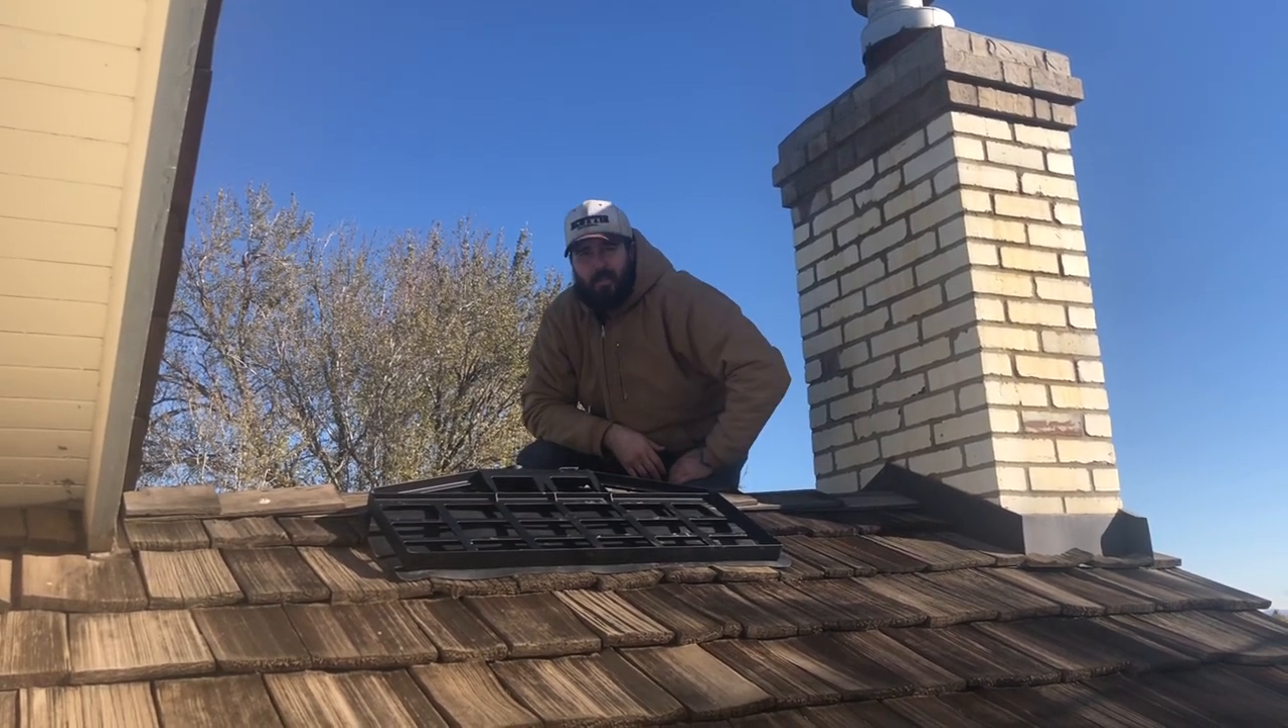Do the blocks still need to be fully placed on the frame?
Yes.